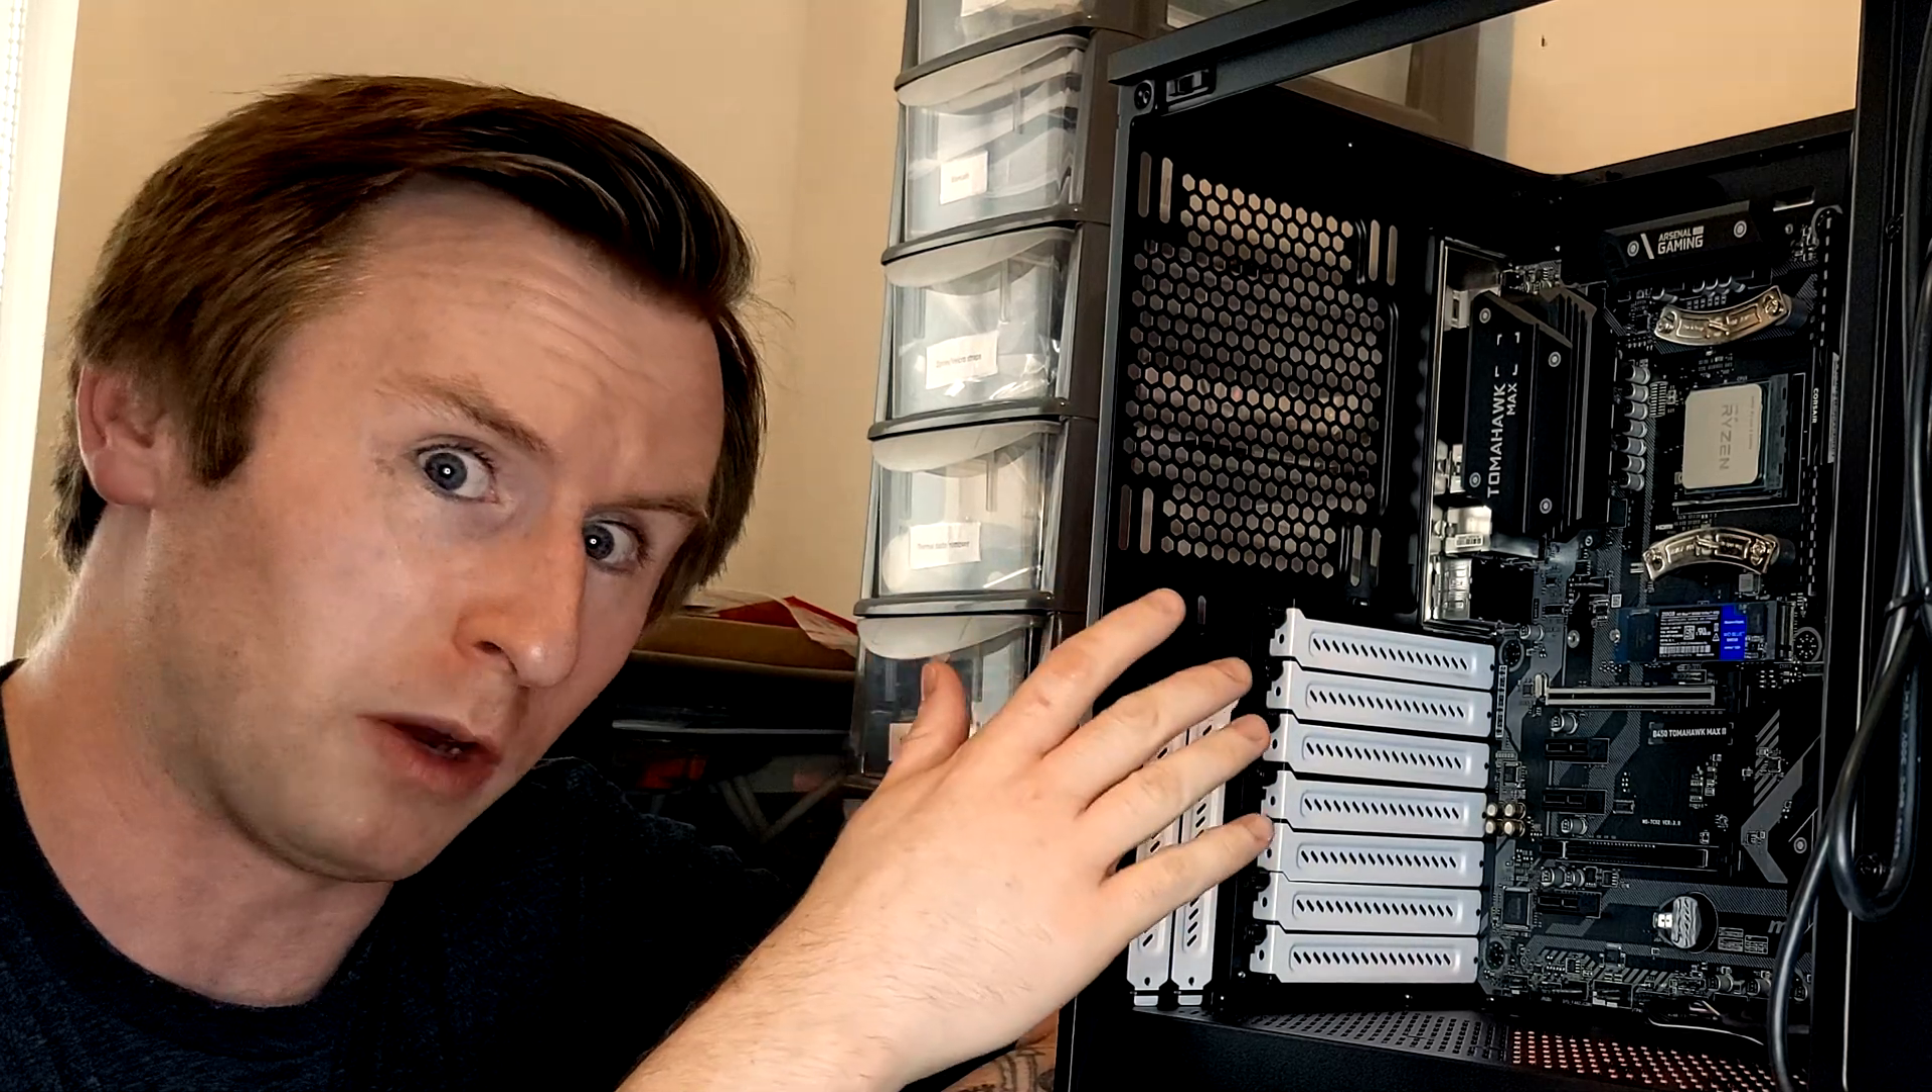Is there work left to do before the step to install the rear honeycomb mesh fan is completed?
Yes.